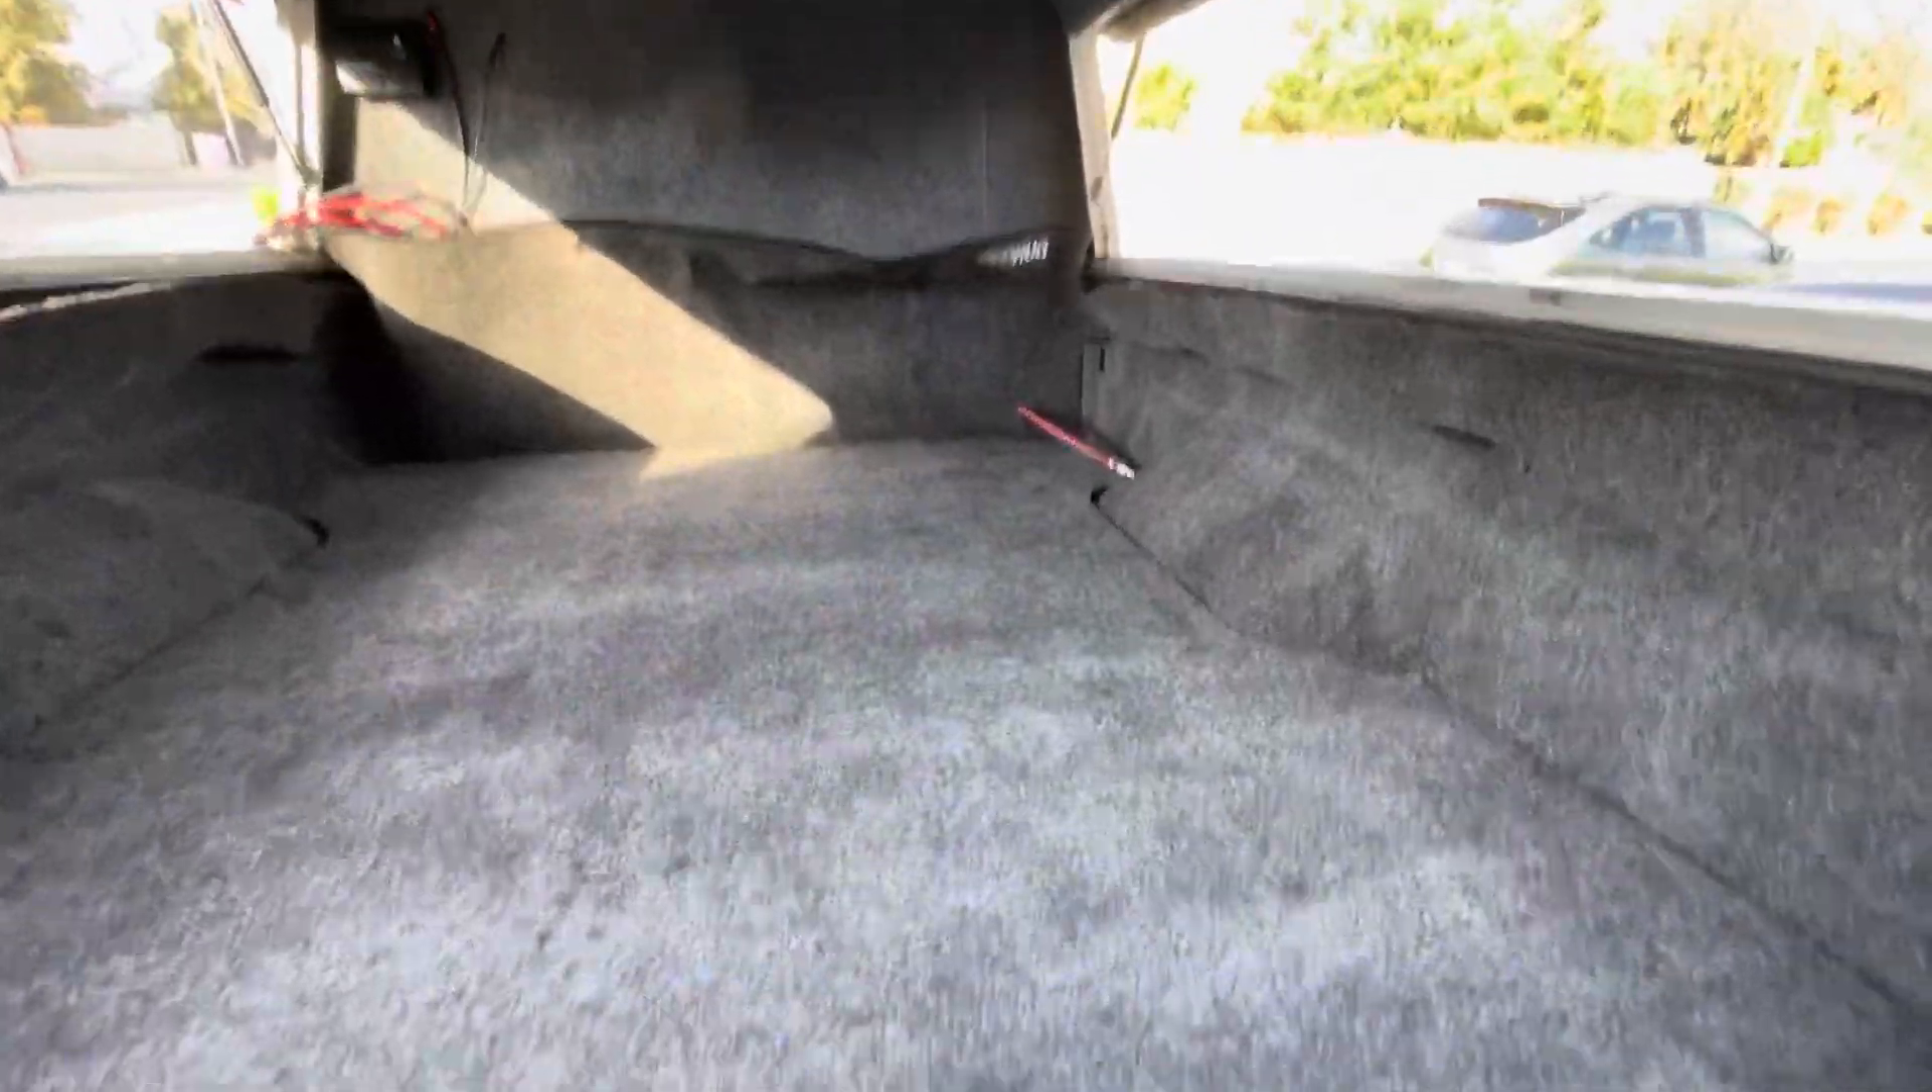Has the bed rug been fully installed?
Yes.